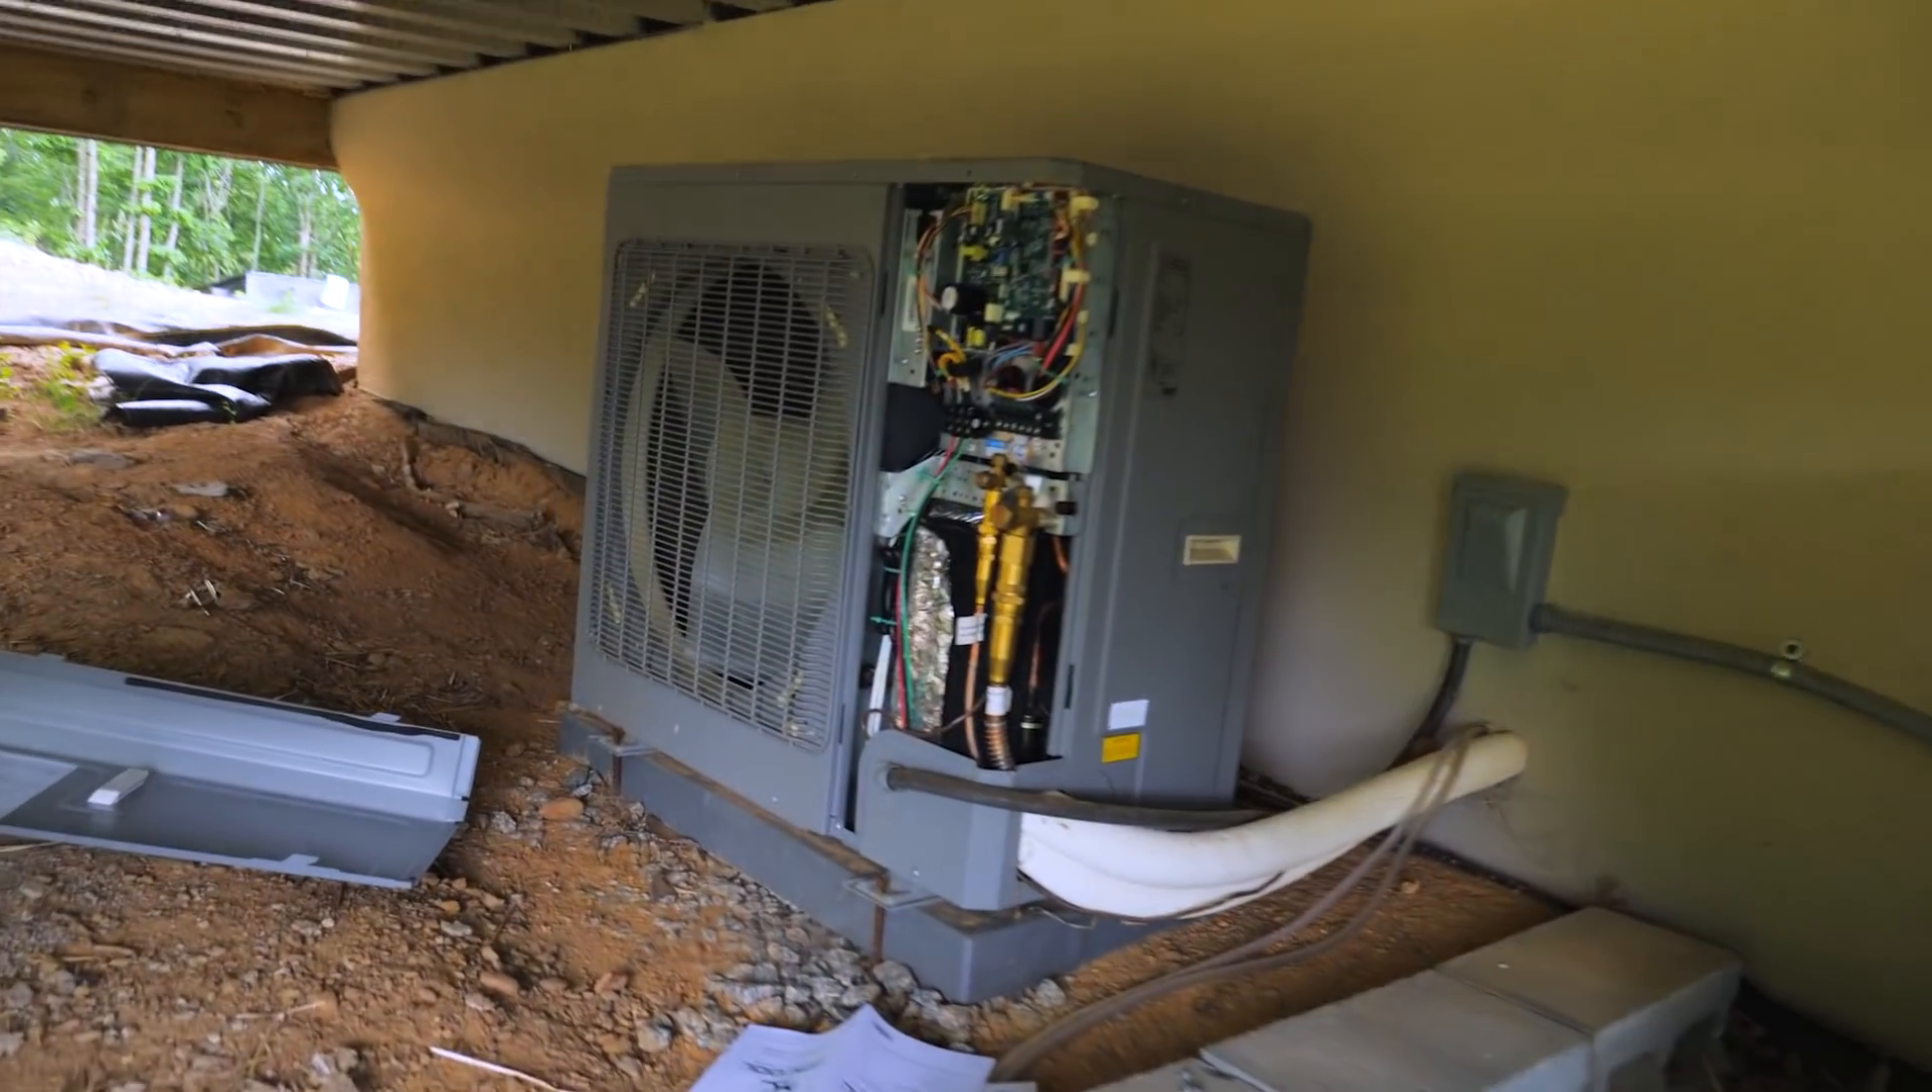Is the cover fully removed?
Yes.